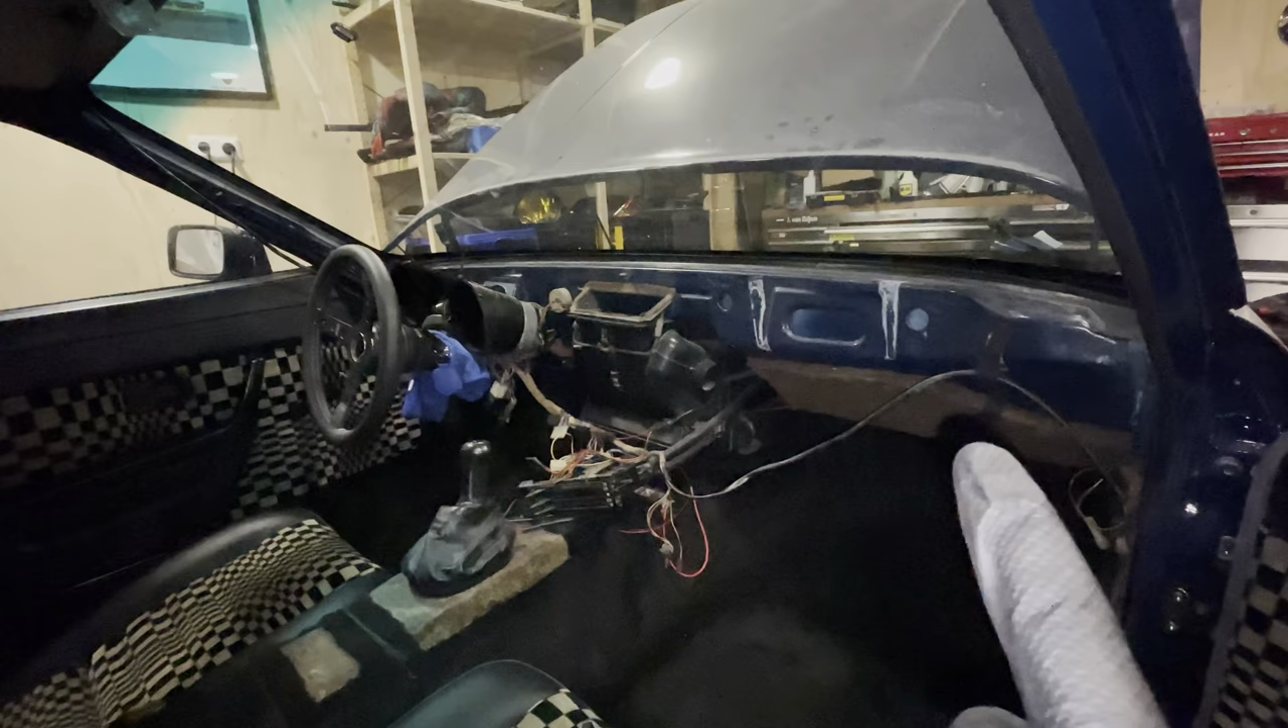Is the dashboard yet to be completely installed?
Yes.